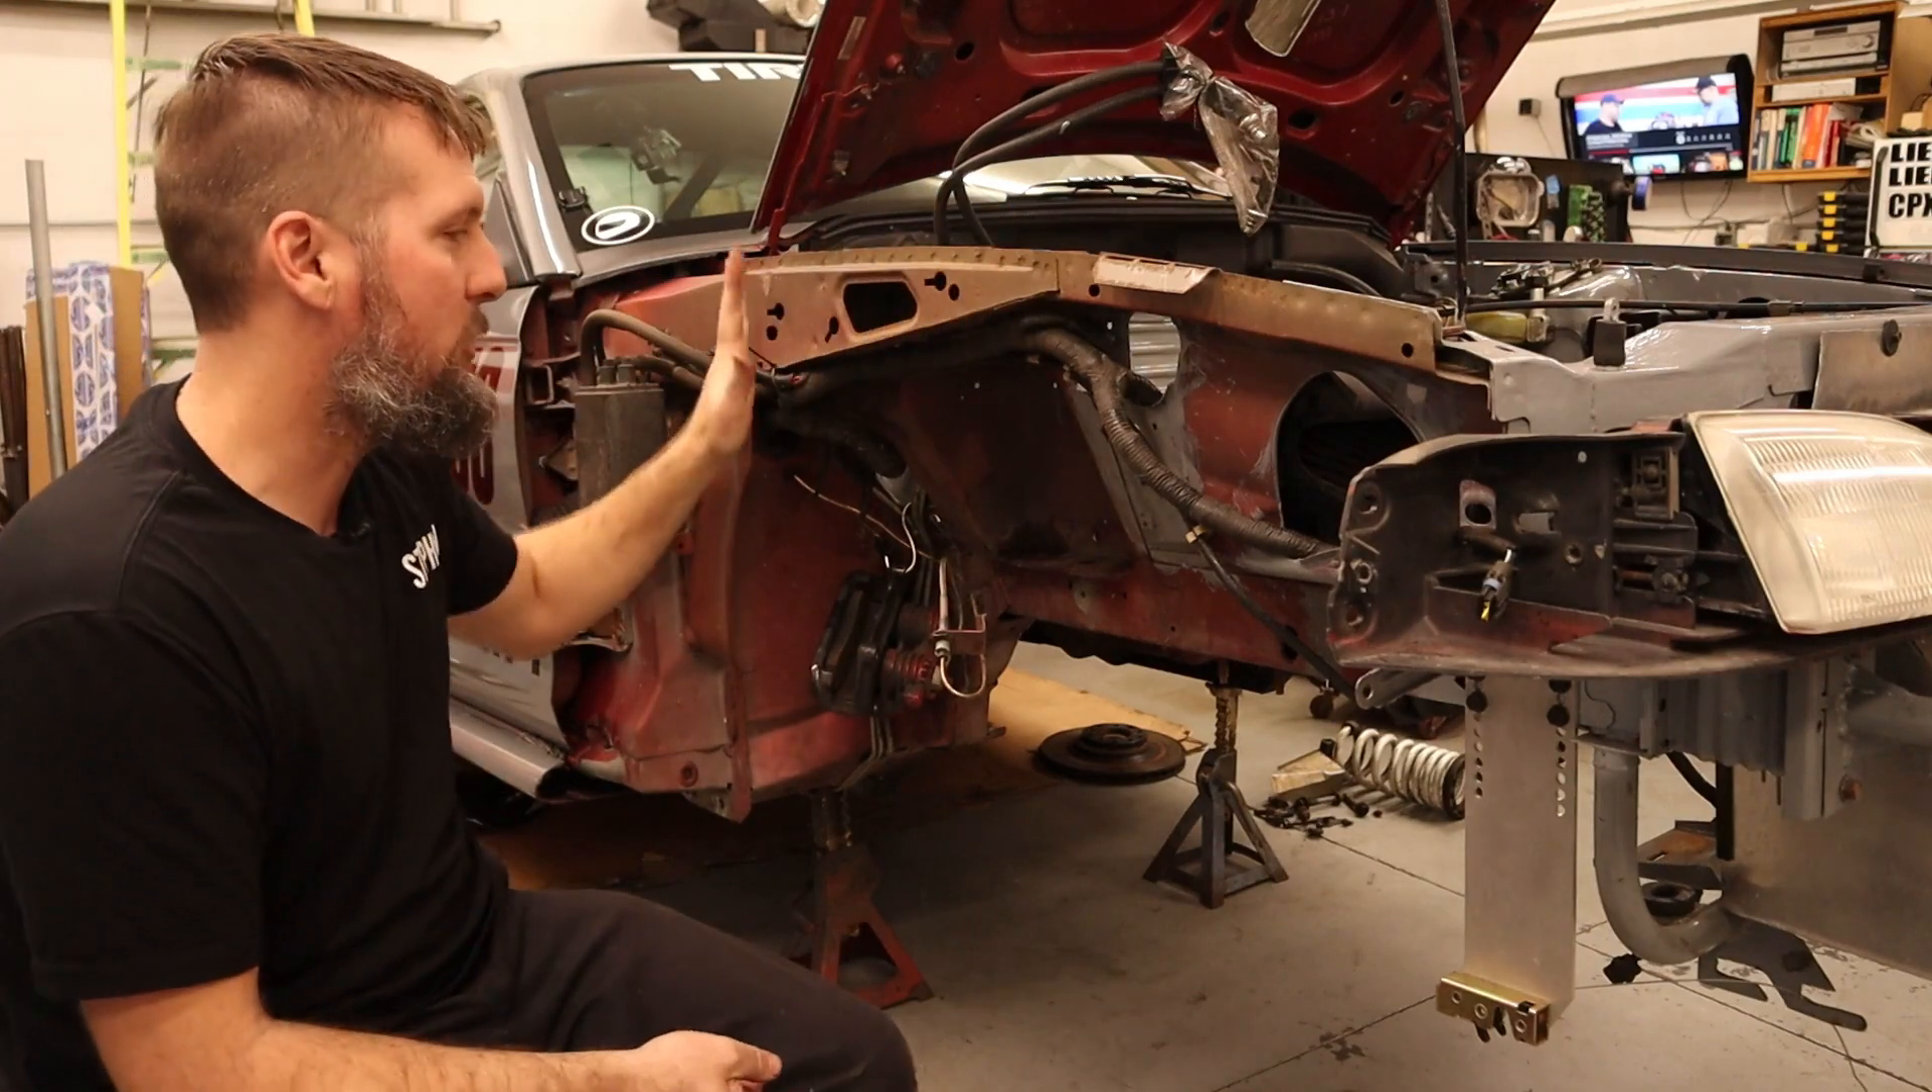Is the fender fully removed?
Yes.